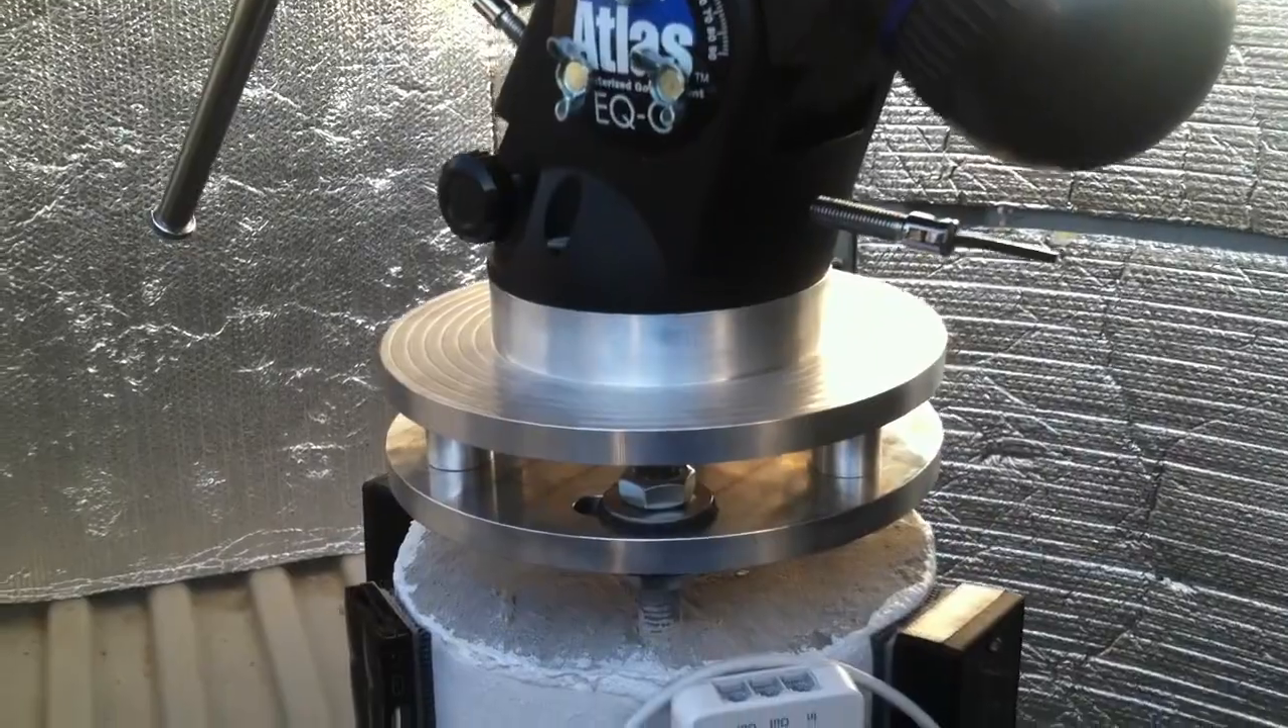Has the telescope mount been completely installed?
Yes.